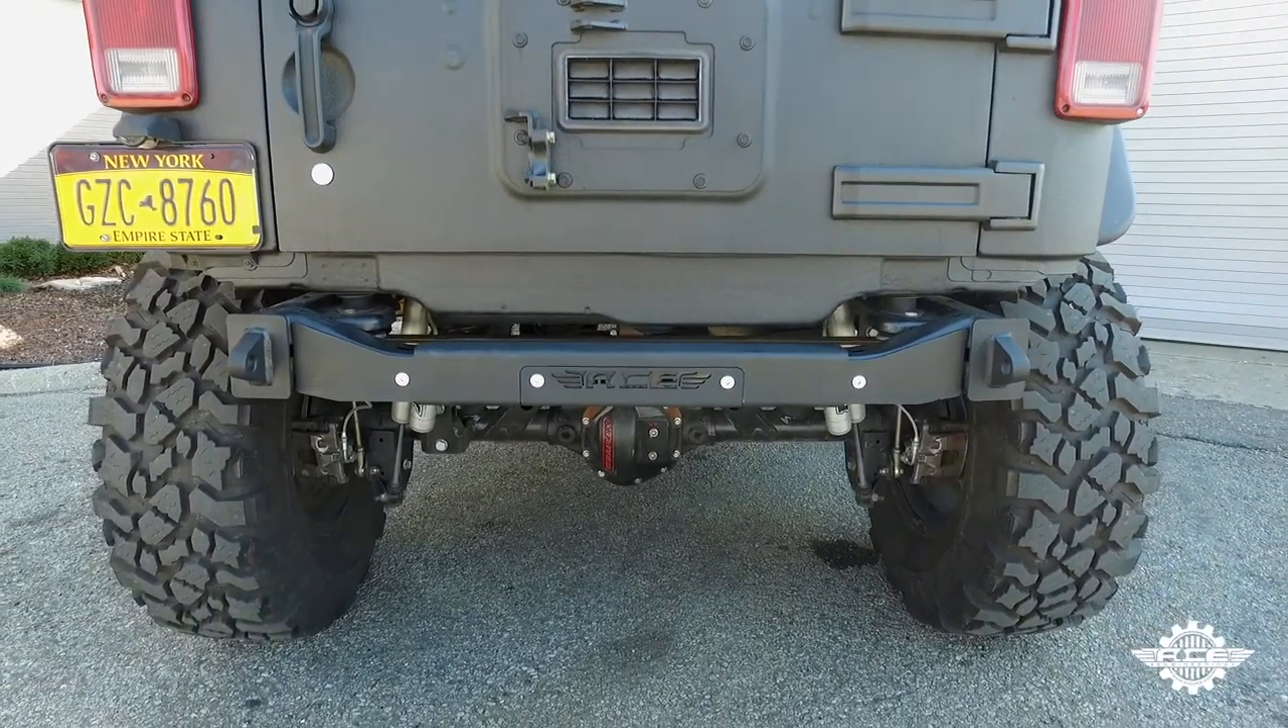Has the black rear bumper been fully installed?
Yes.